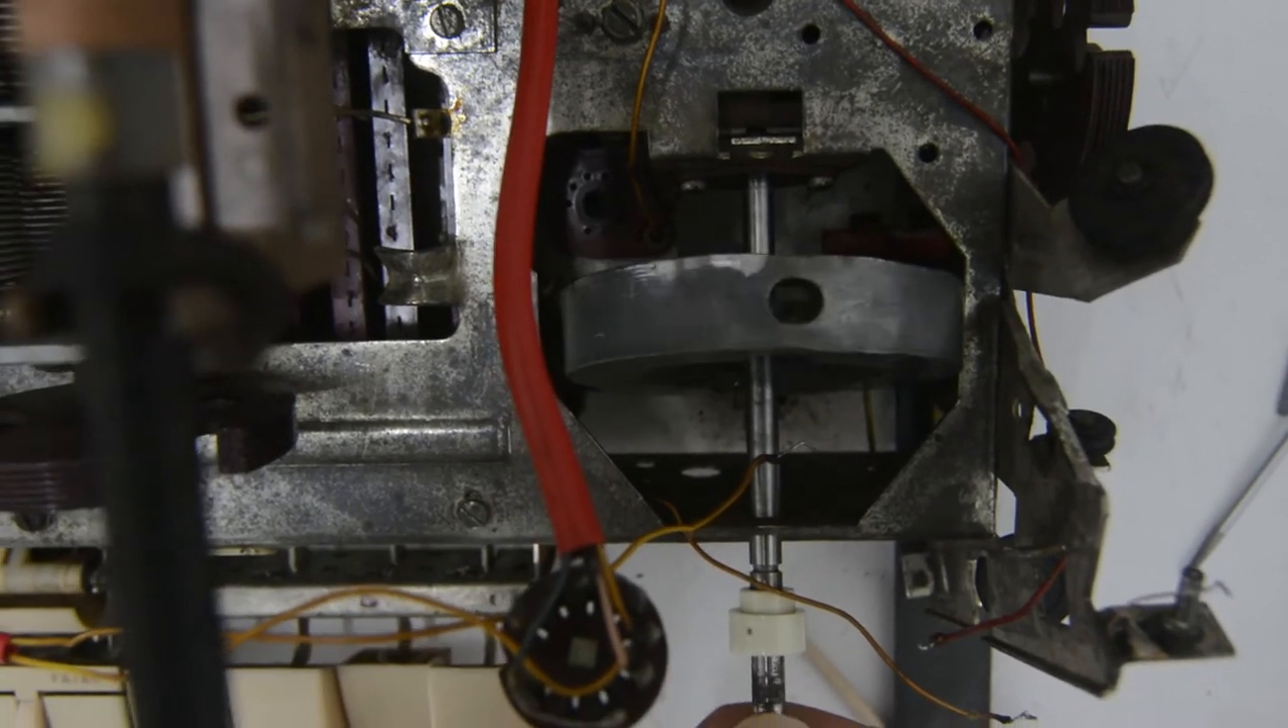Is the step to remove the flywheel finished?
No.